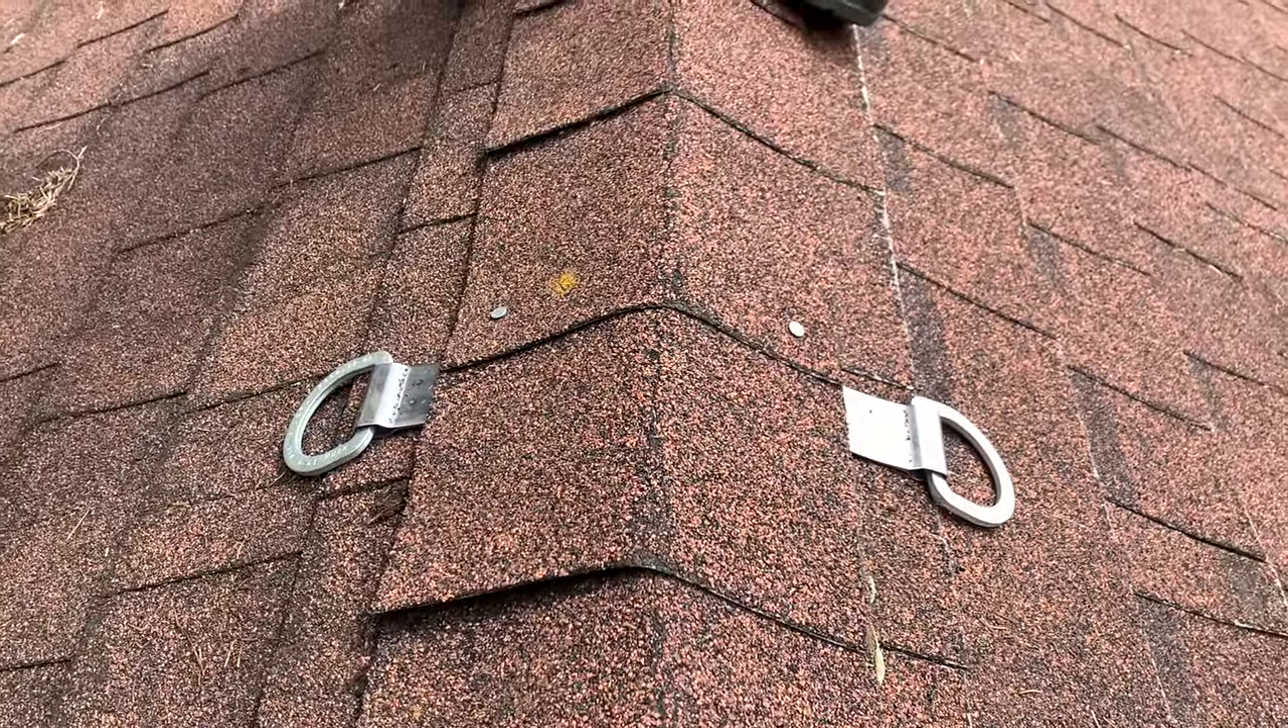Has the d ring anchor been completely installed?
Yes.